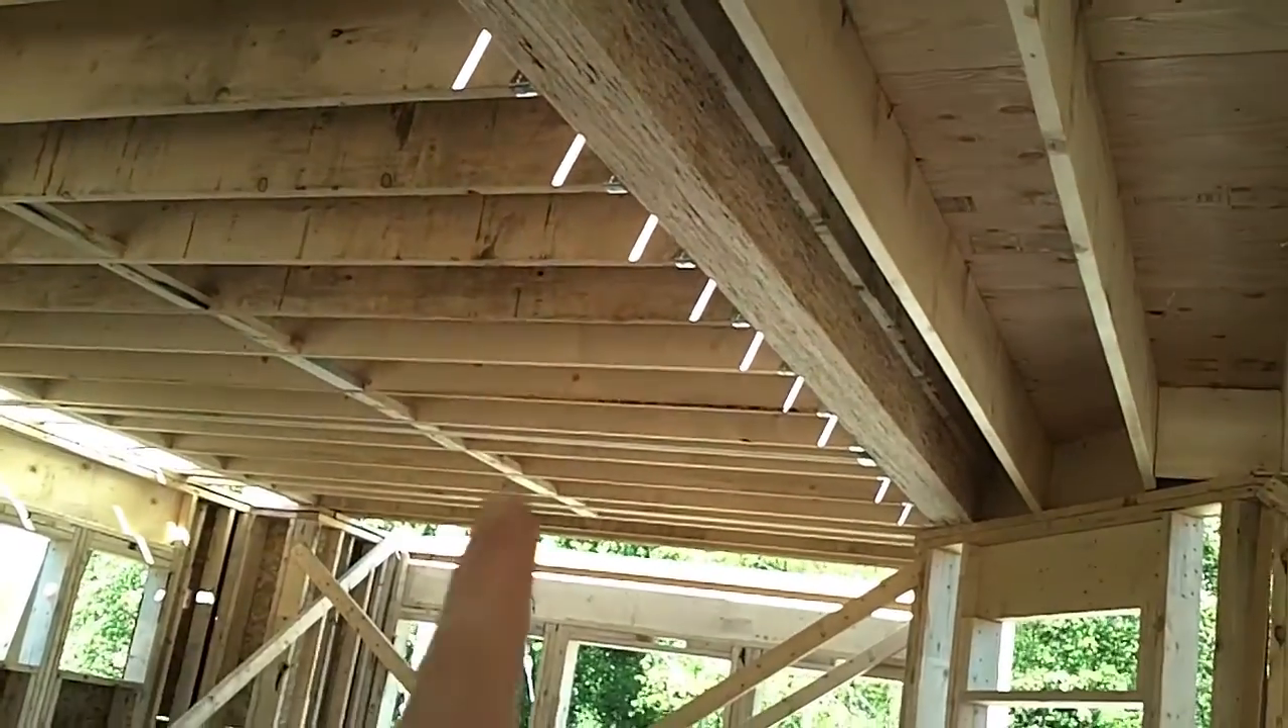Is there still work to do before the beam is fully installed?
No.